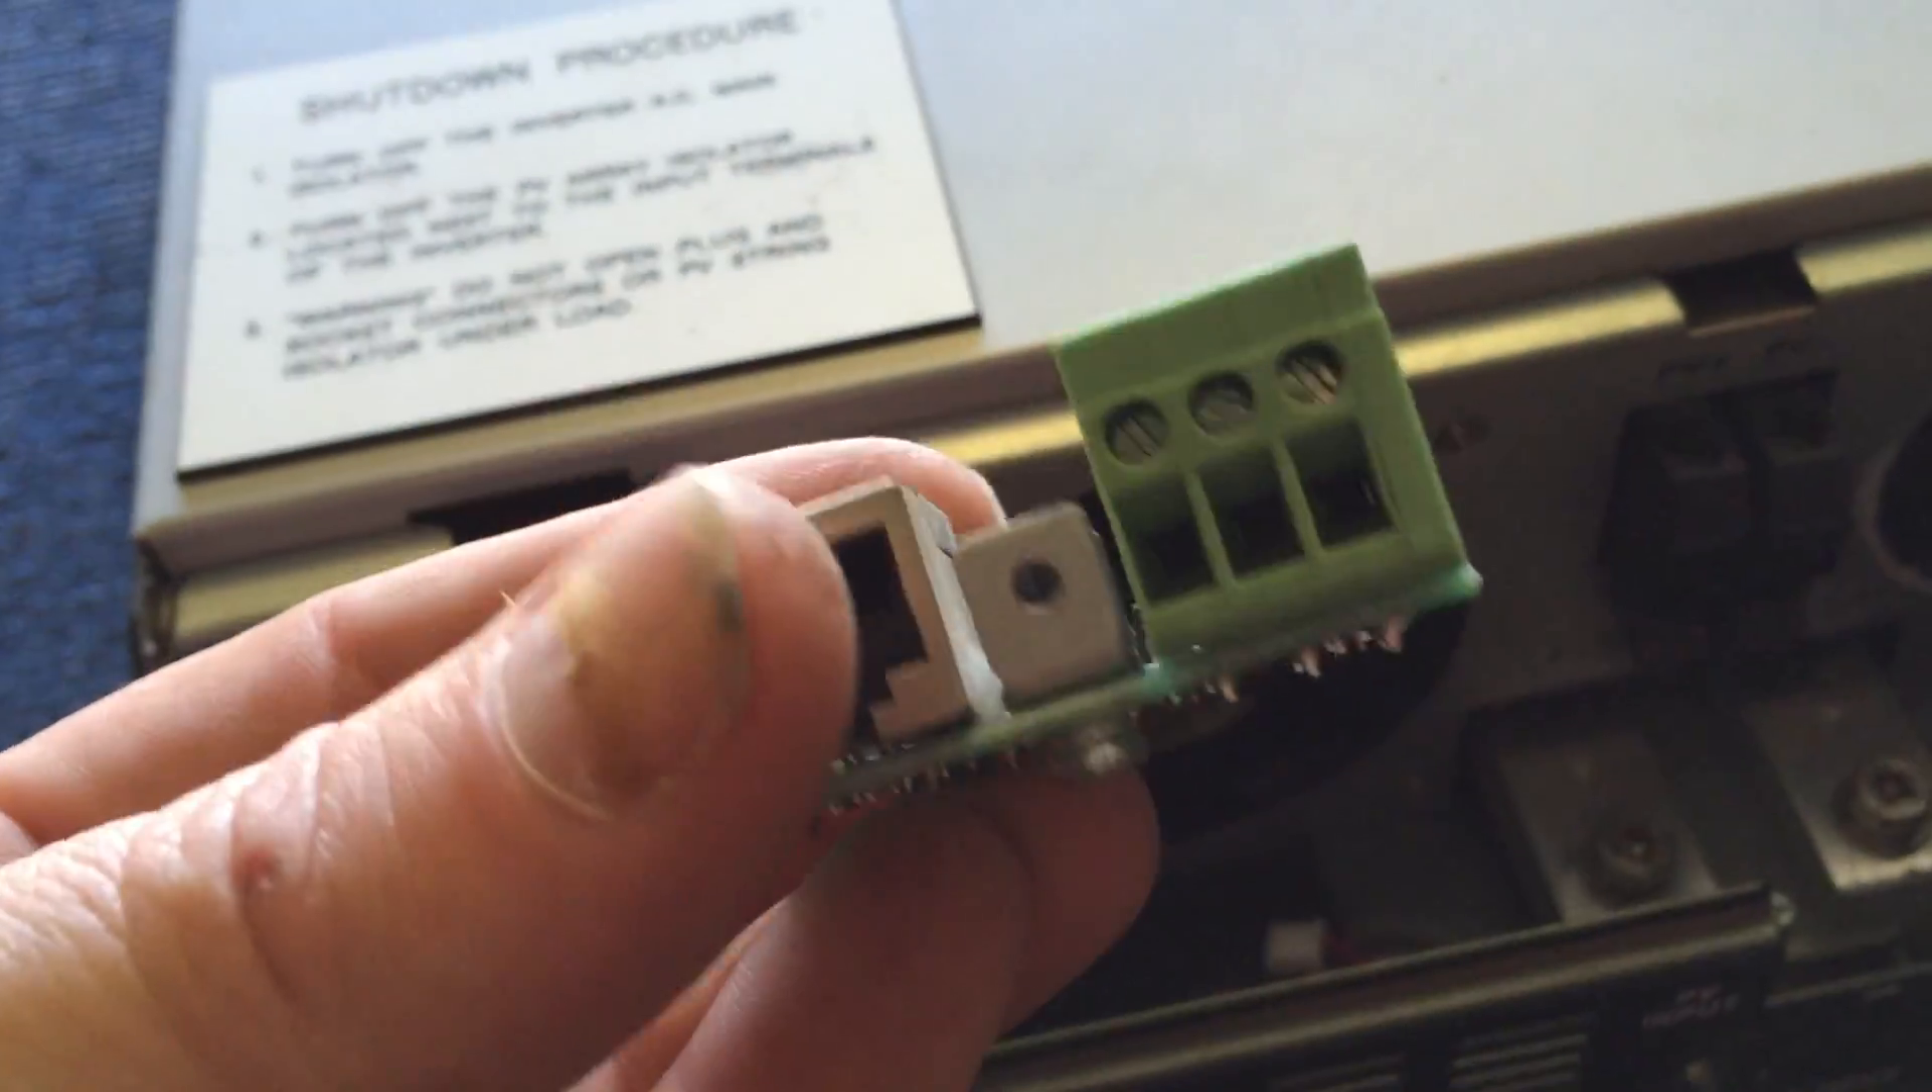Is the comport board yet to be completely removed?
No.